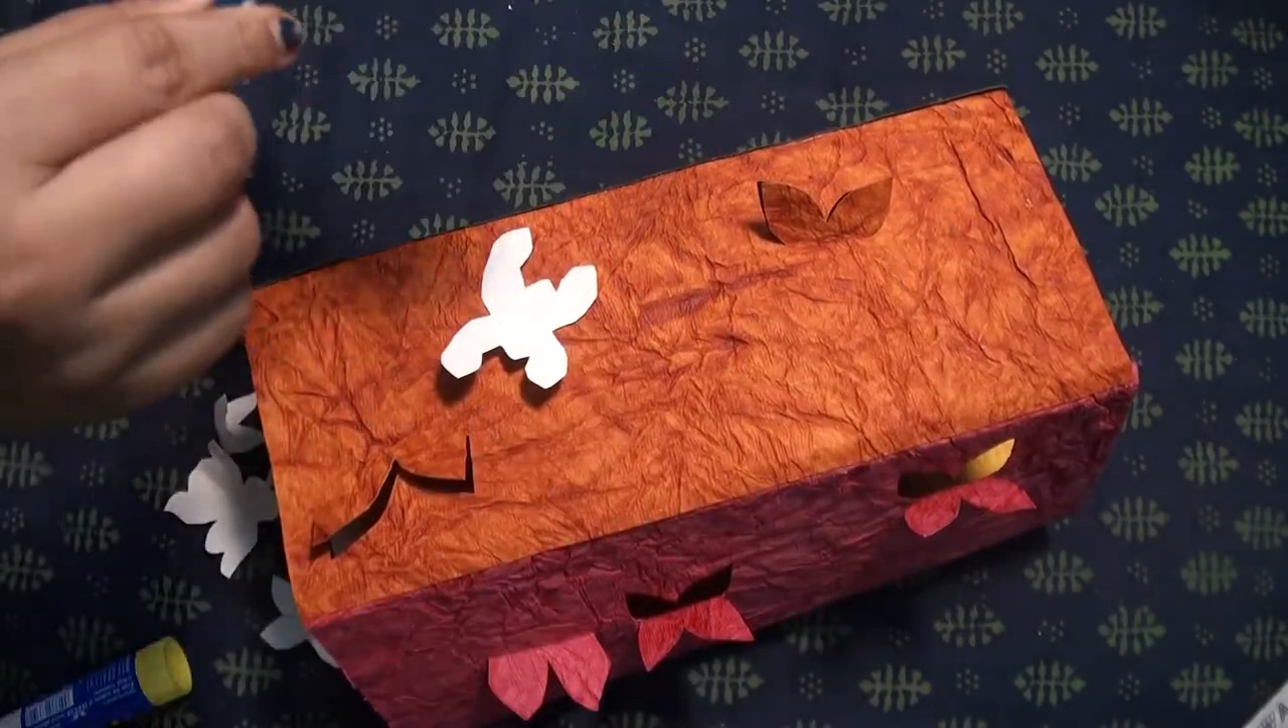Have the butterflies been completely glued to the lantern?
No.